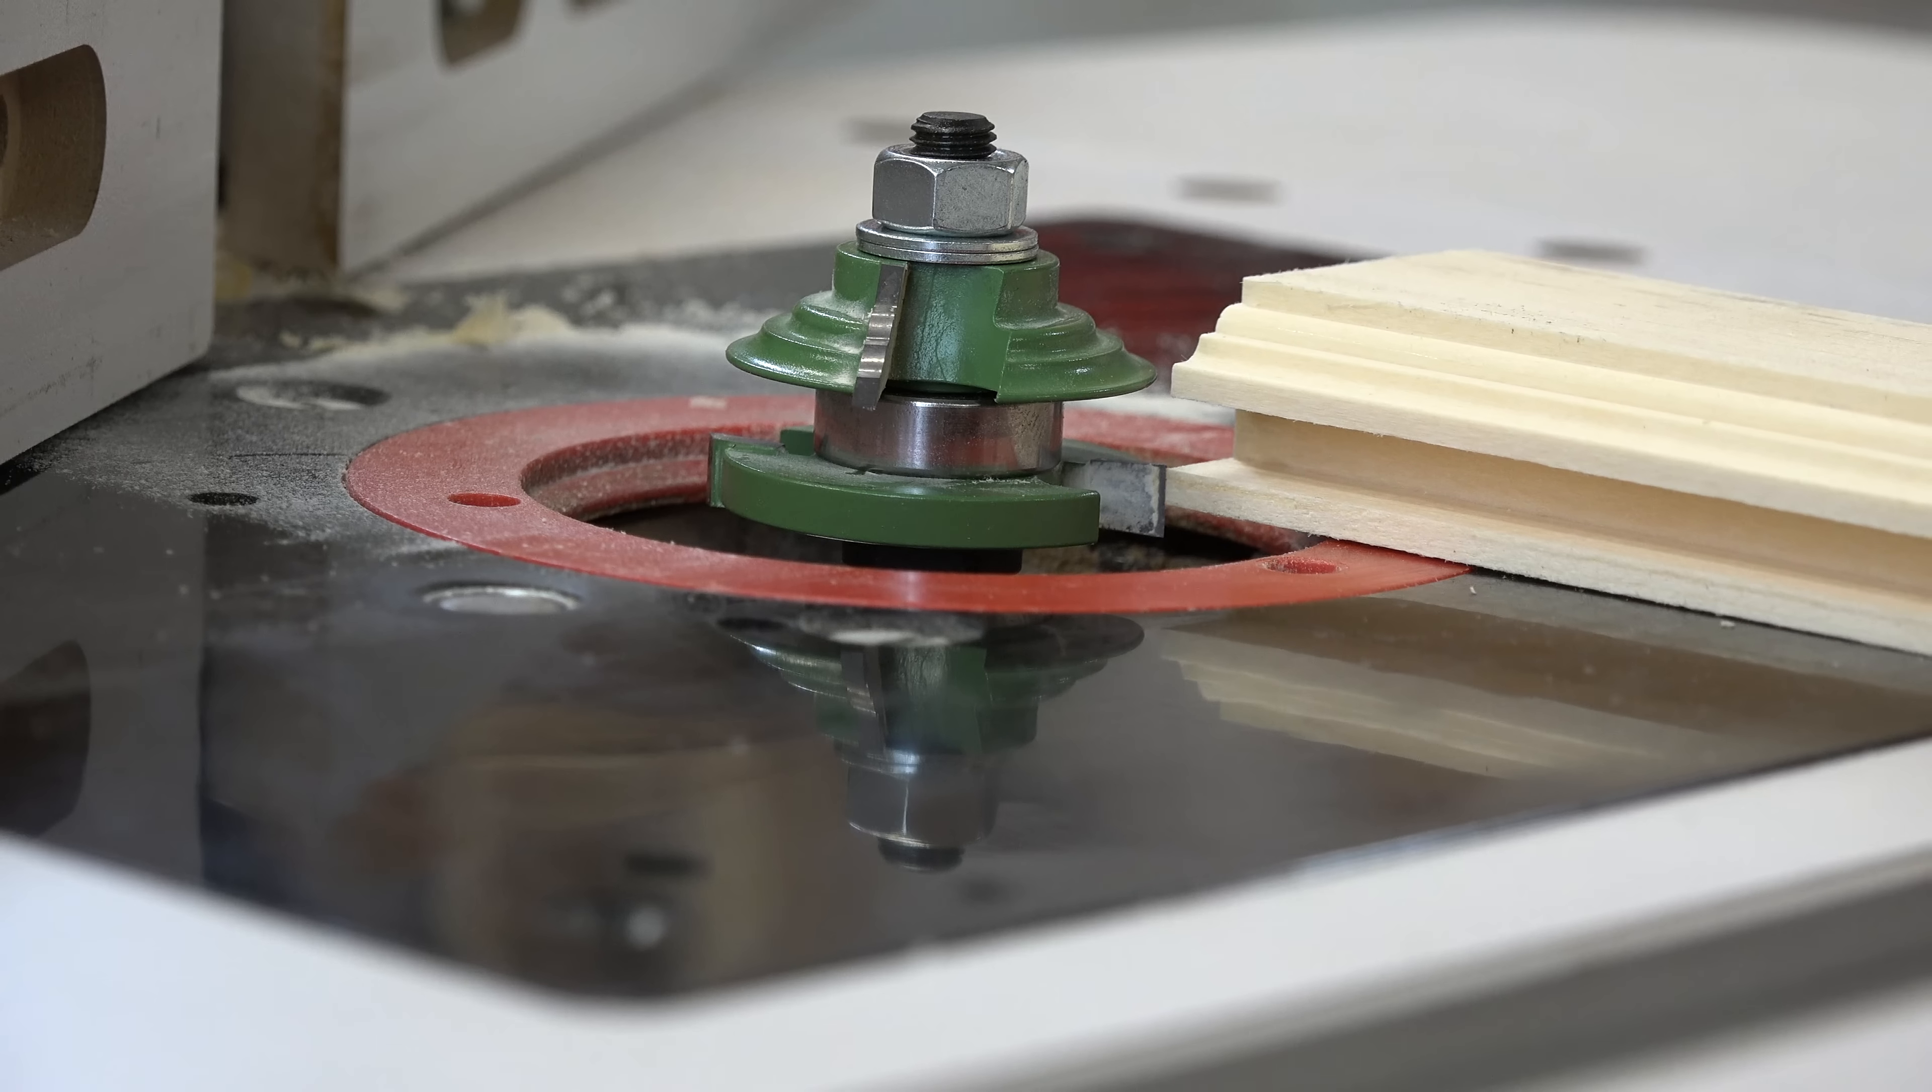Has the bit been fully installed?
Yes.